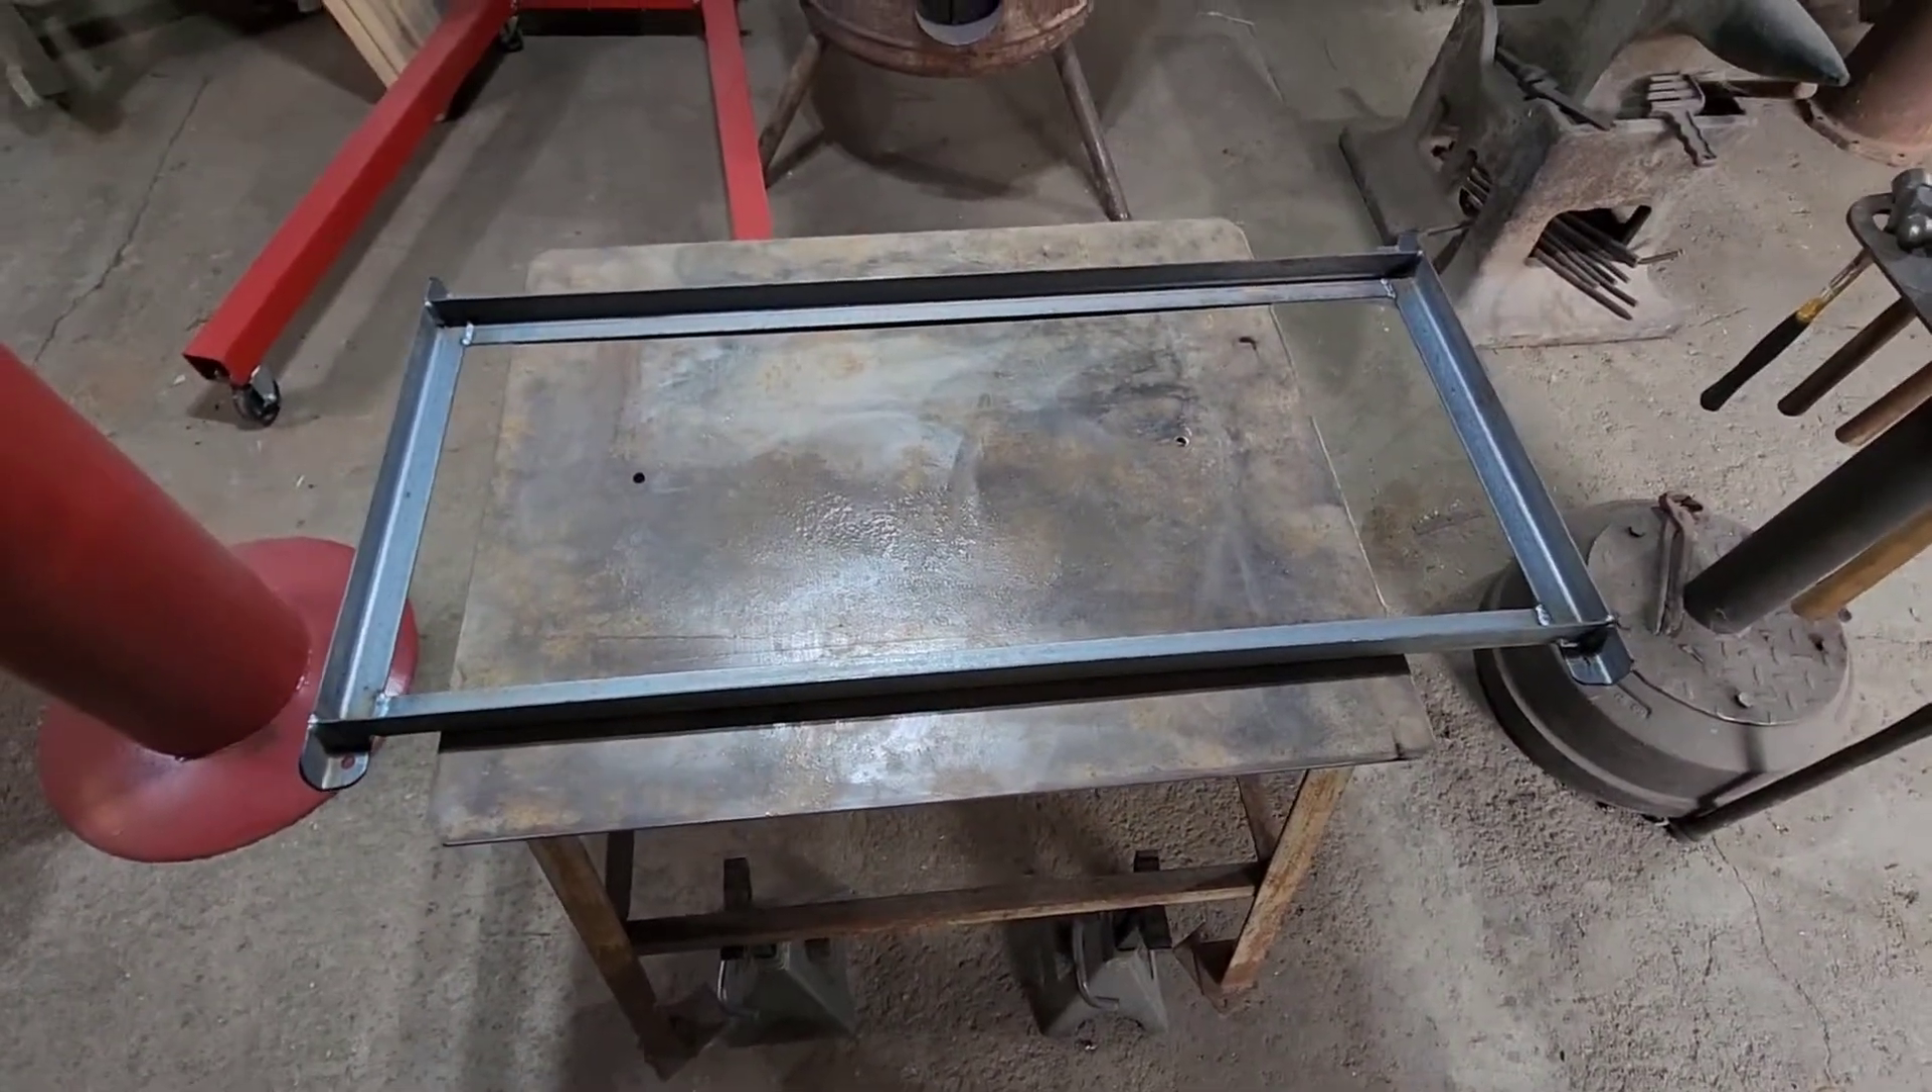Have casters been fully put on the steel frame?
No.